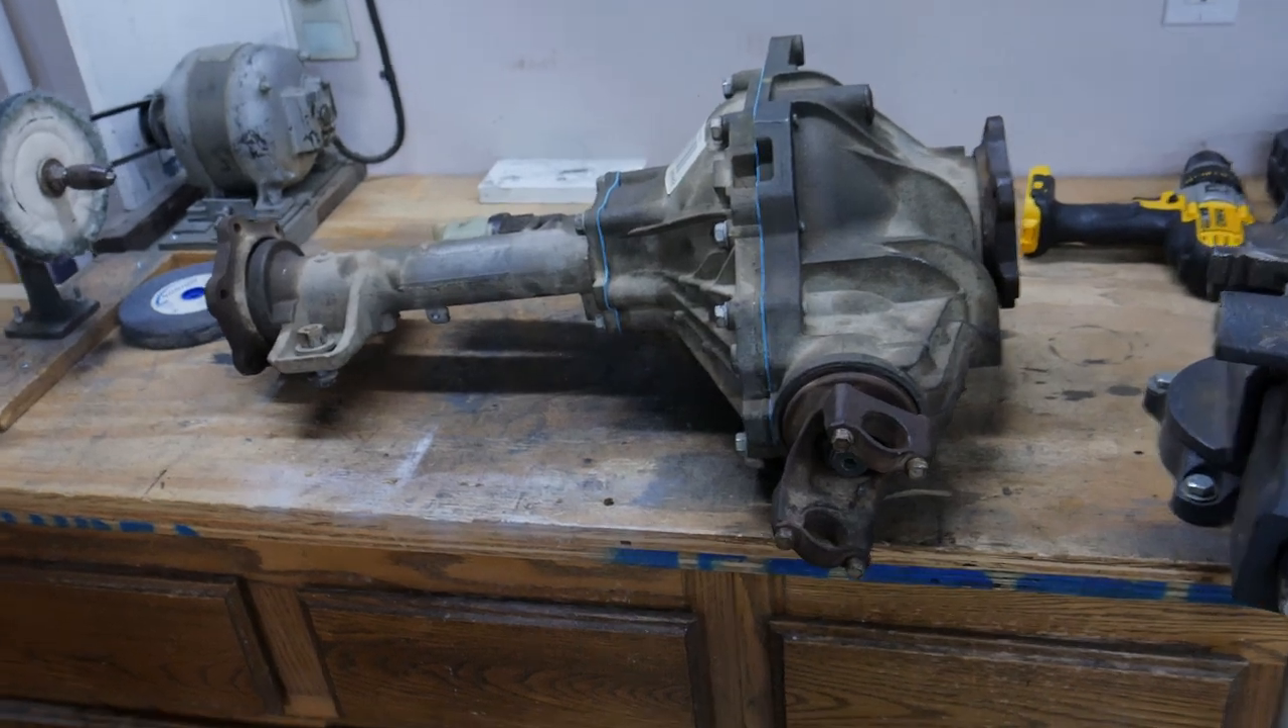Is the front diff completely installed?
No.